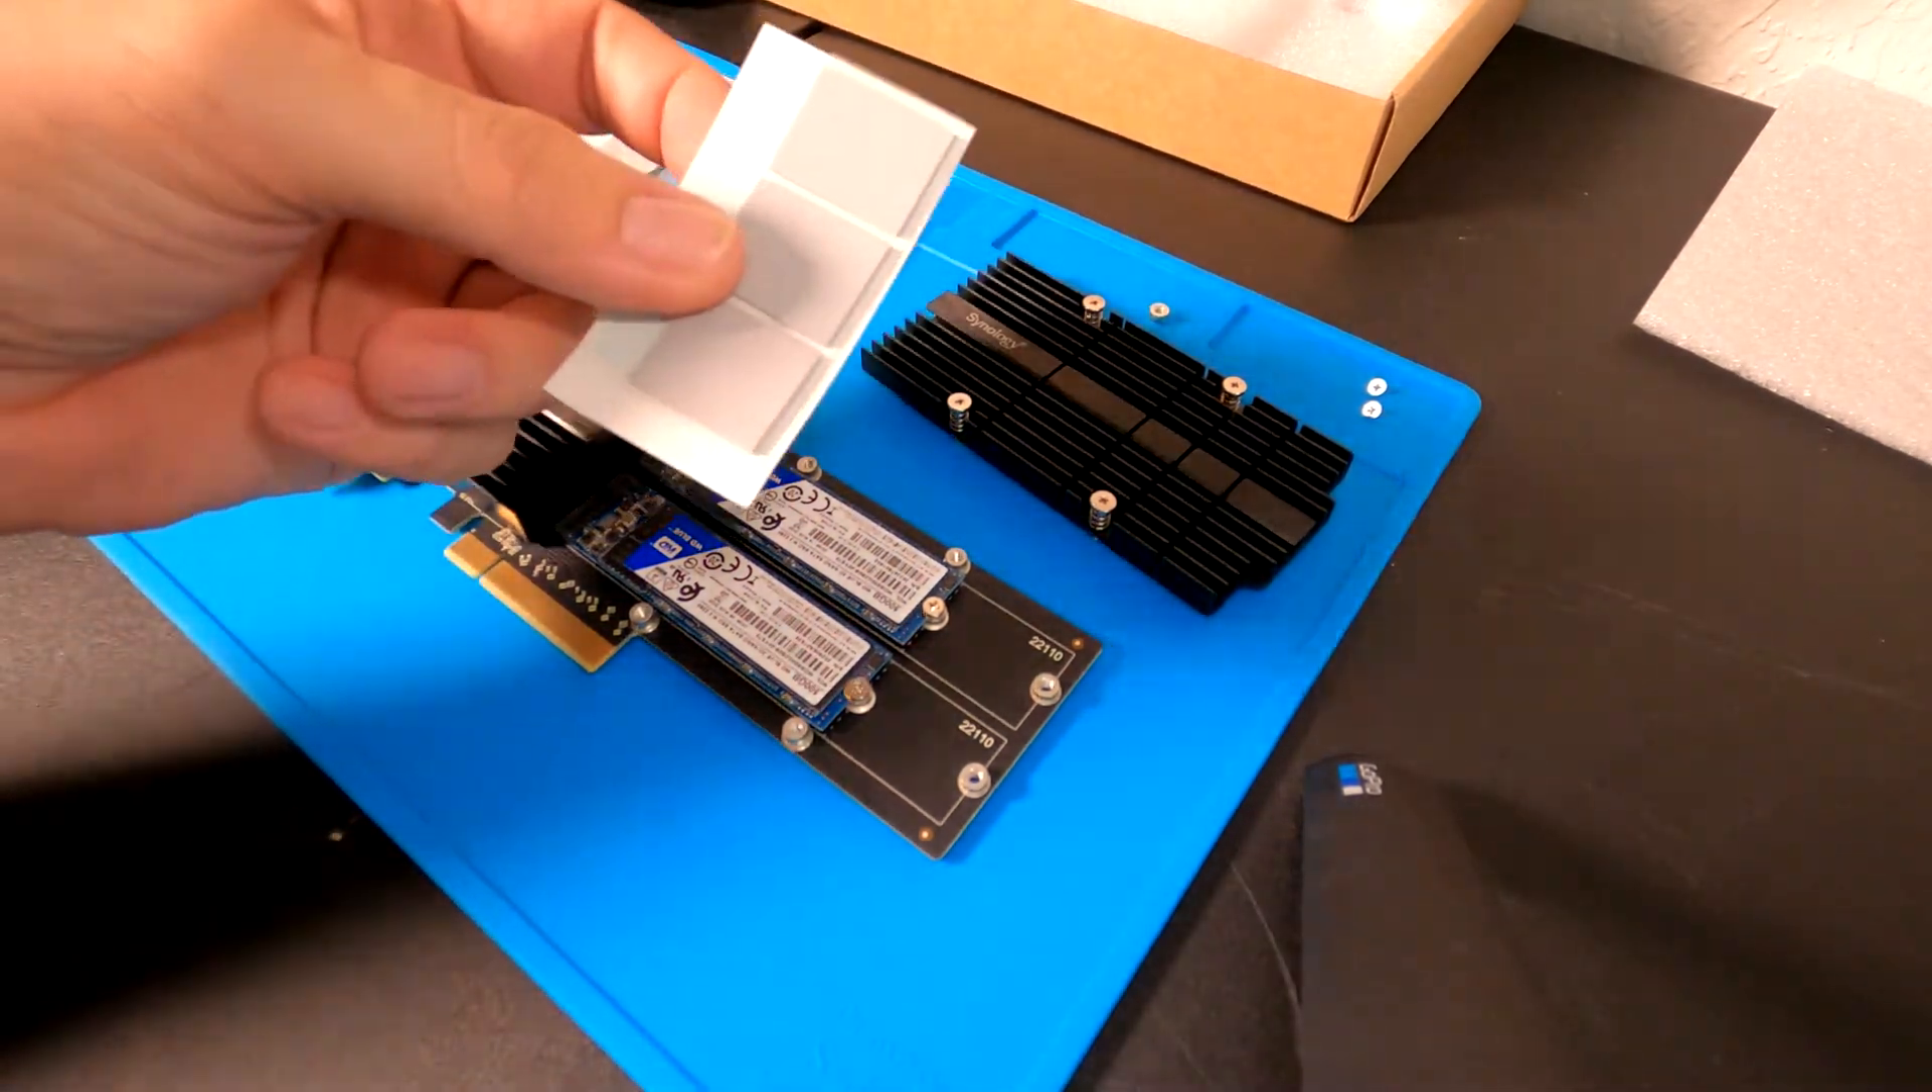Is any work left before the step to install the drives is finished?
No.